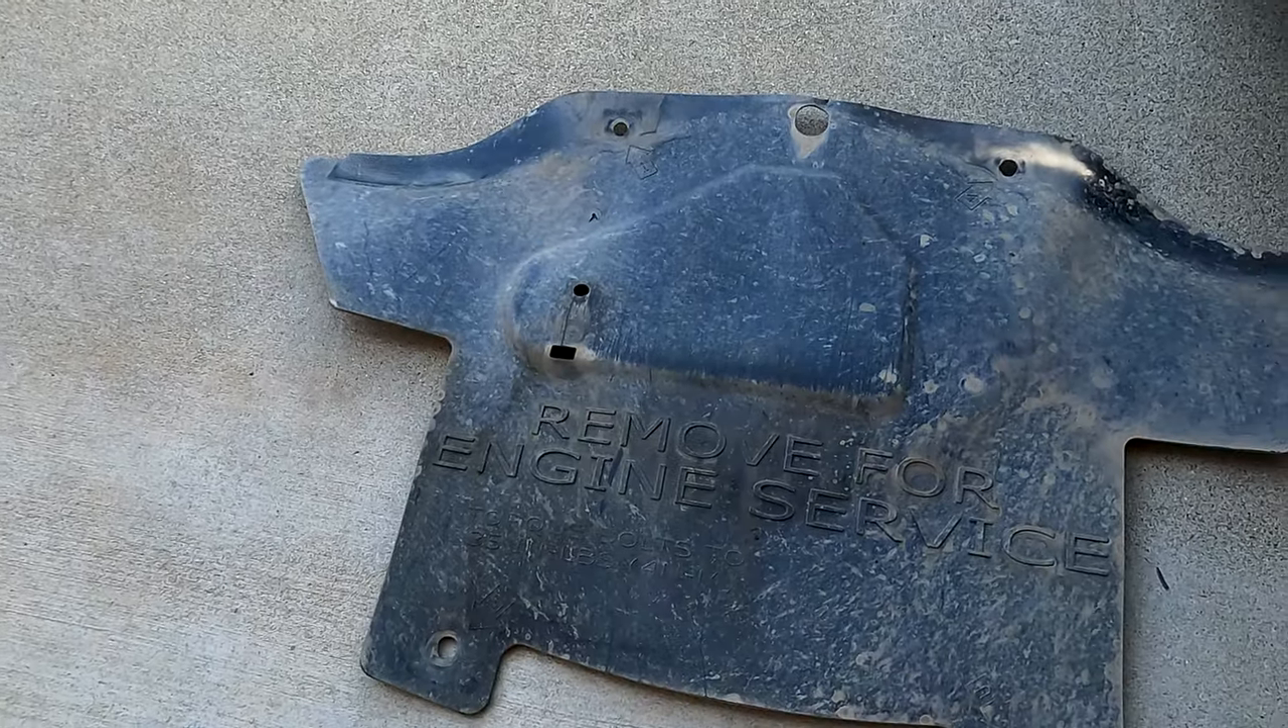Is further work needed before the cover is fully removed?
No.